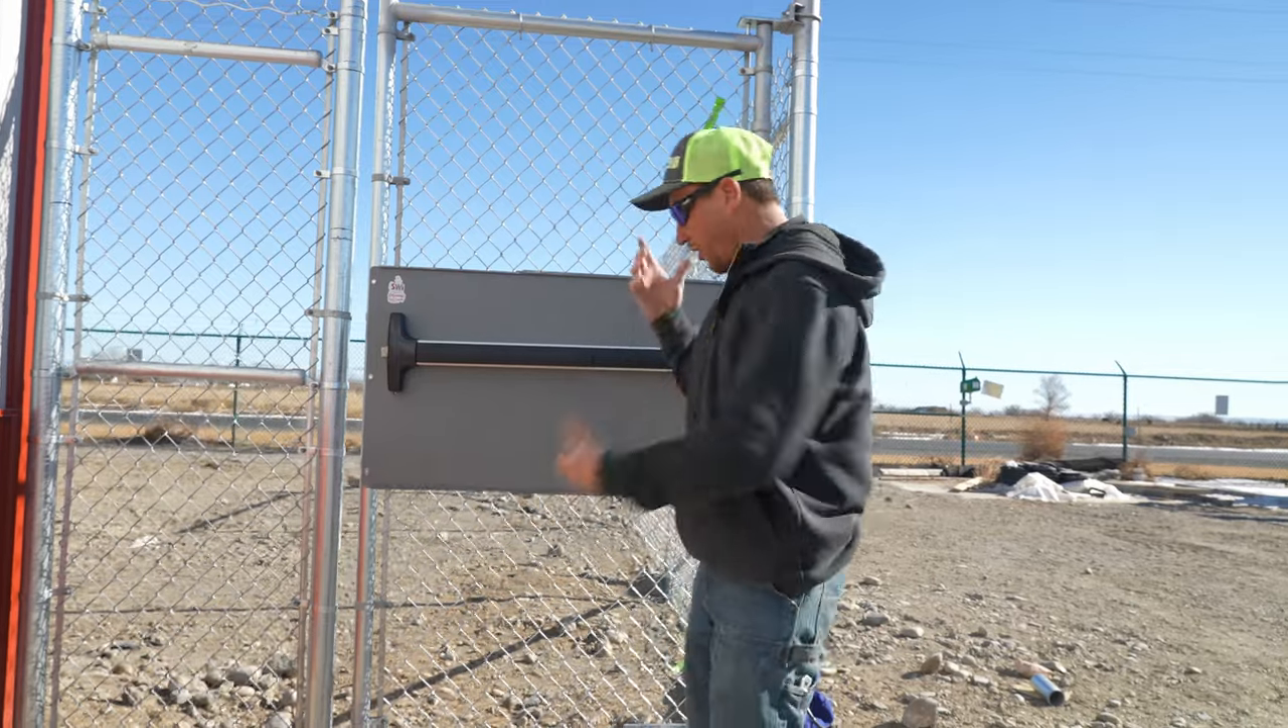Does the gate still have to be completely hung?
No.